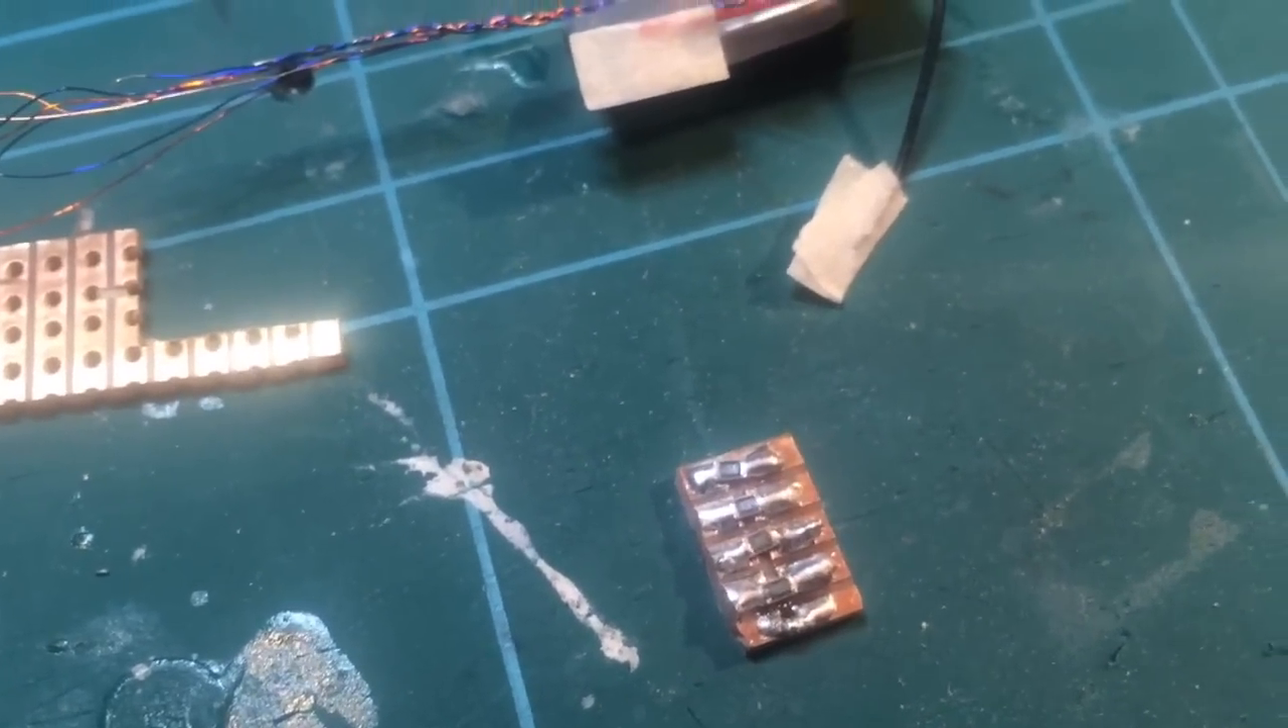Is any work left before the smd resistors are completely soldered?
No.